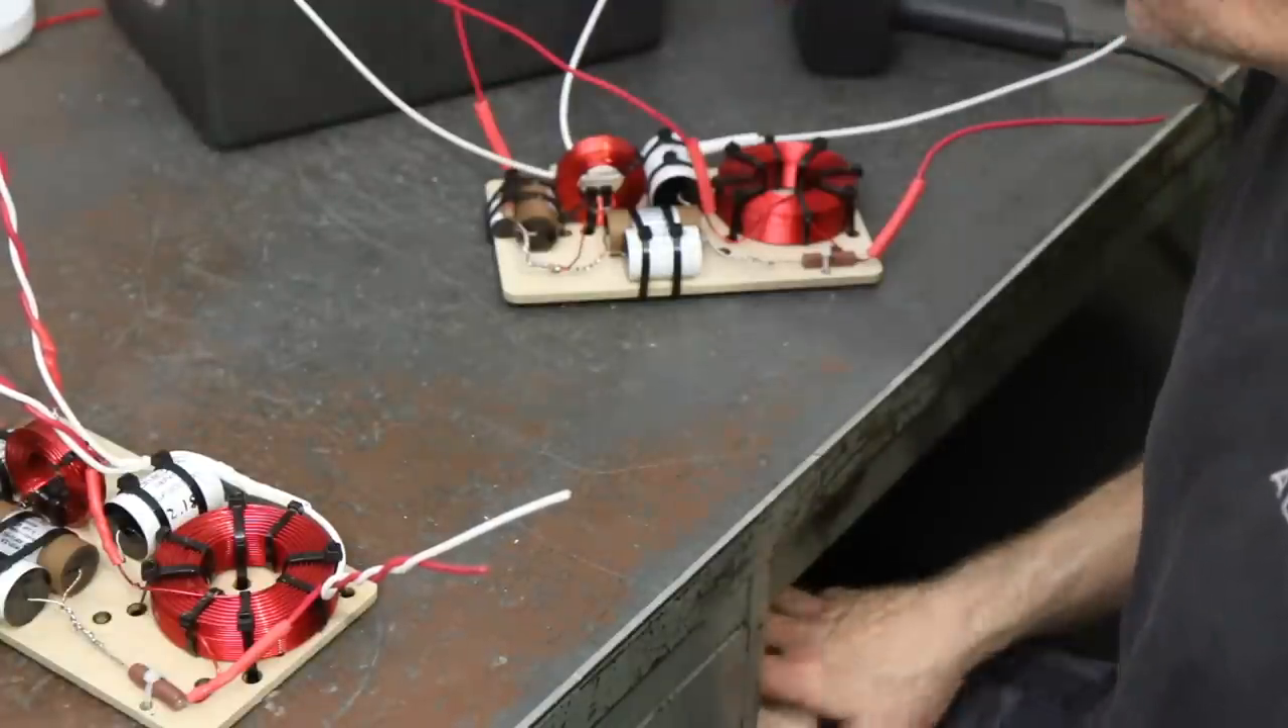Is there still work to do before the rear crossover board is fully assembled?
No.